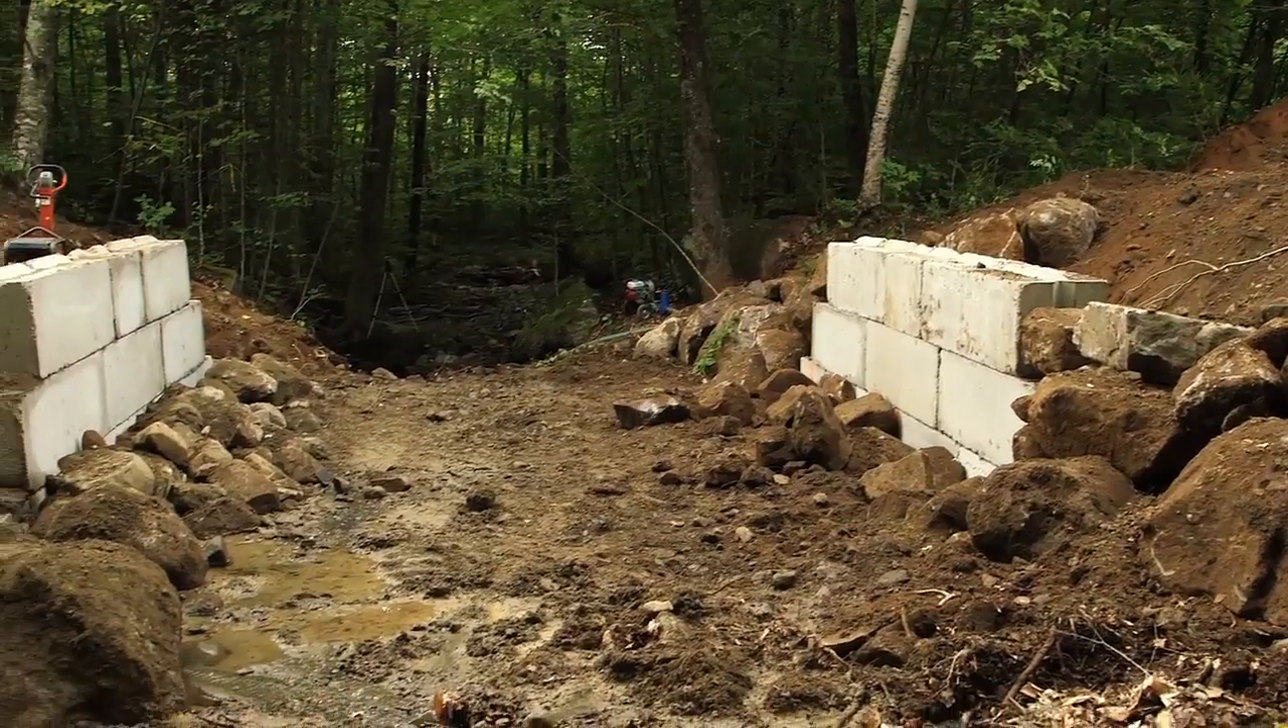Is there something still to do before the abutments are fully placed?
No.